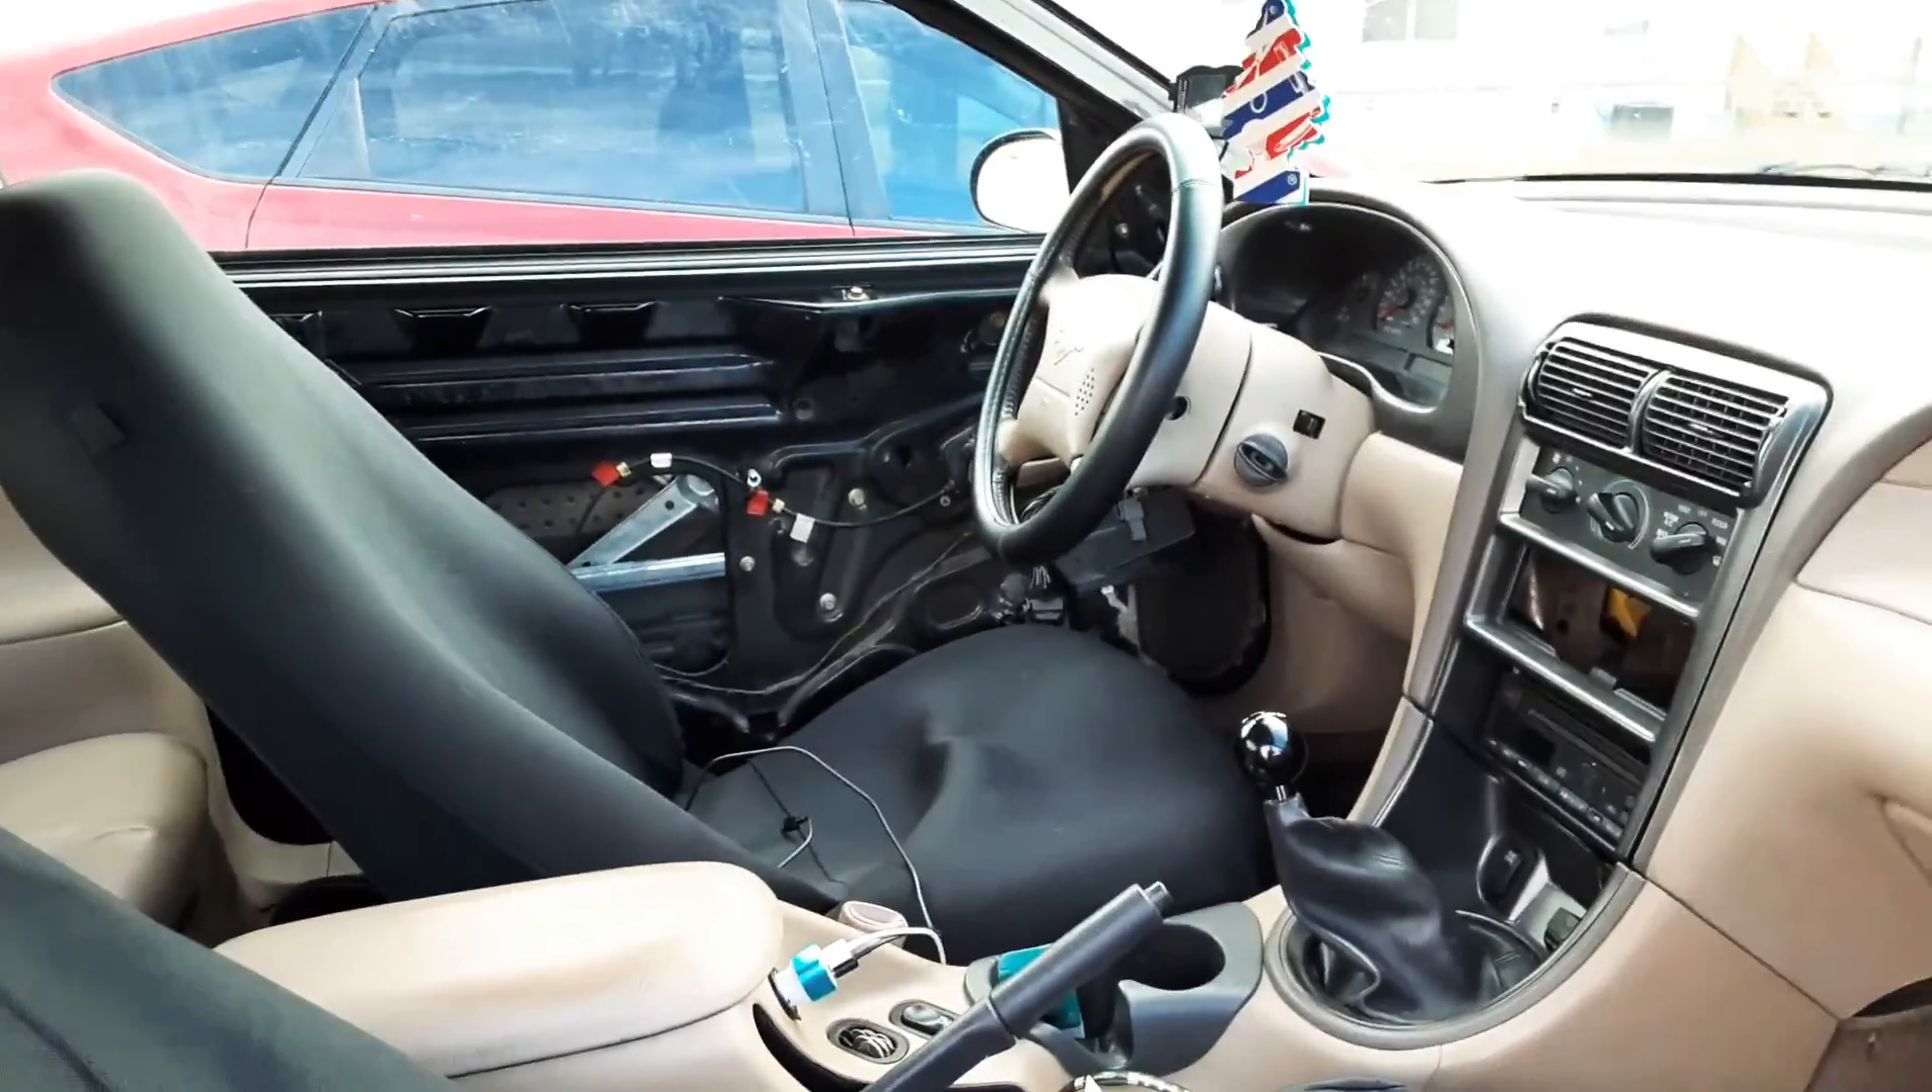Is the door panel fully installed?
No.